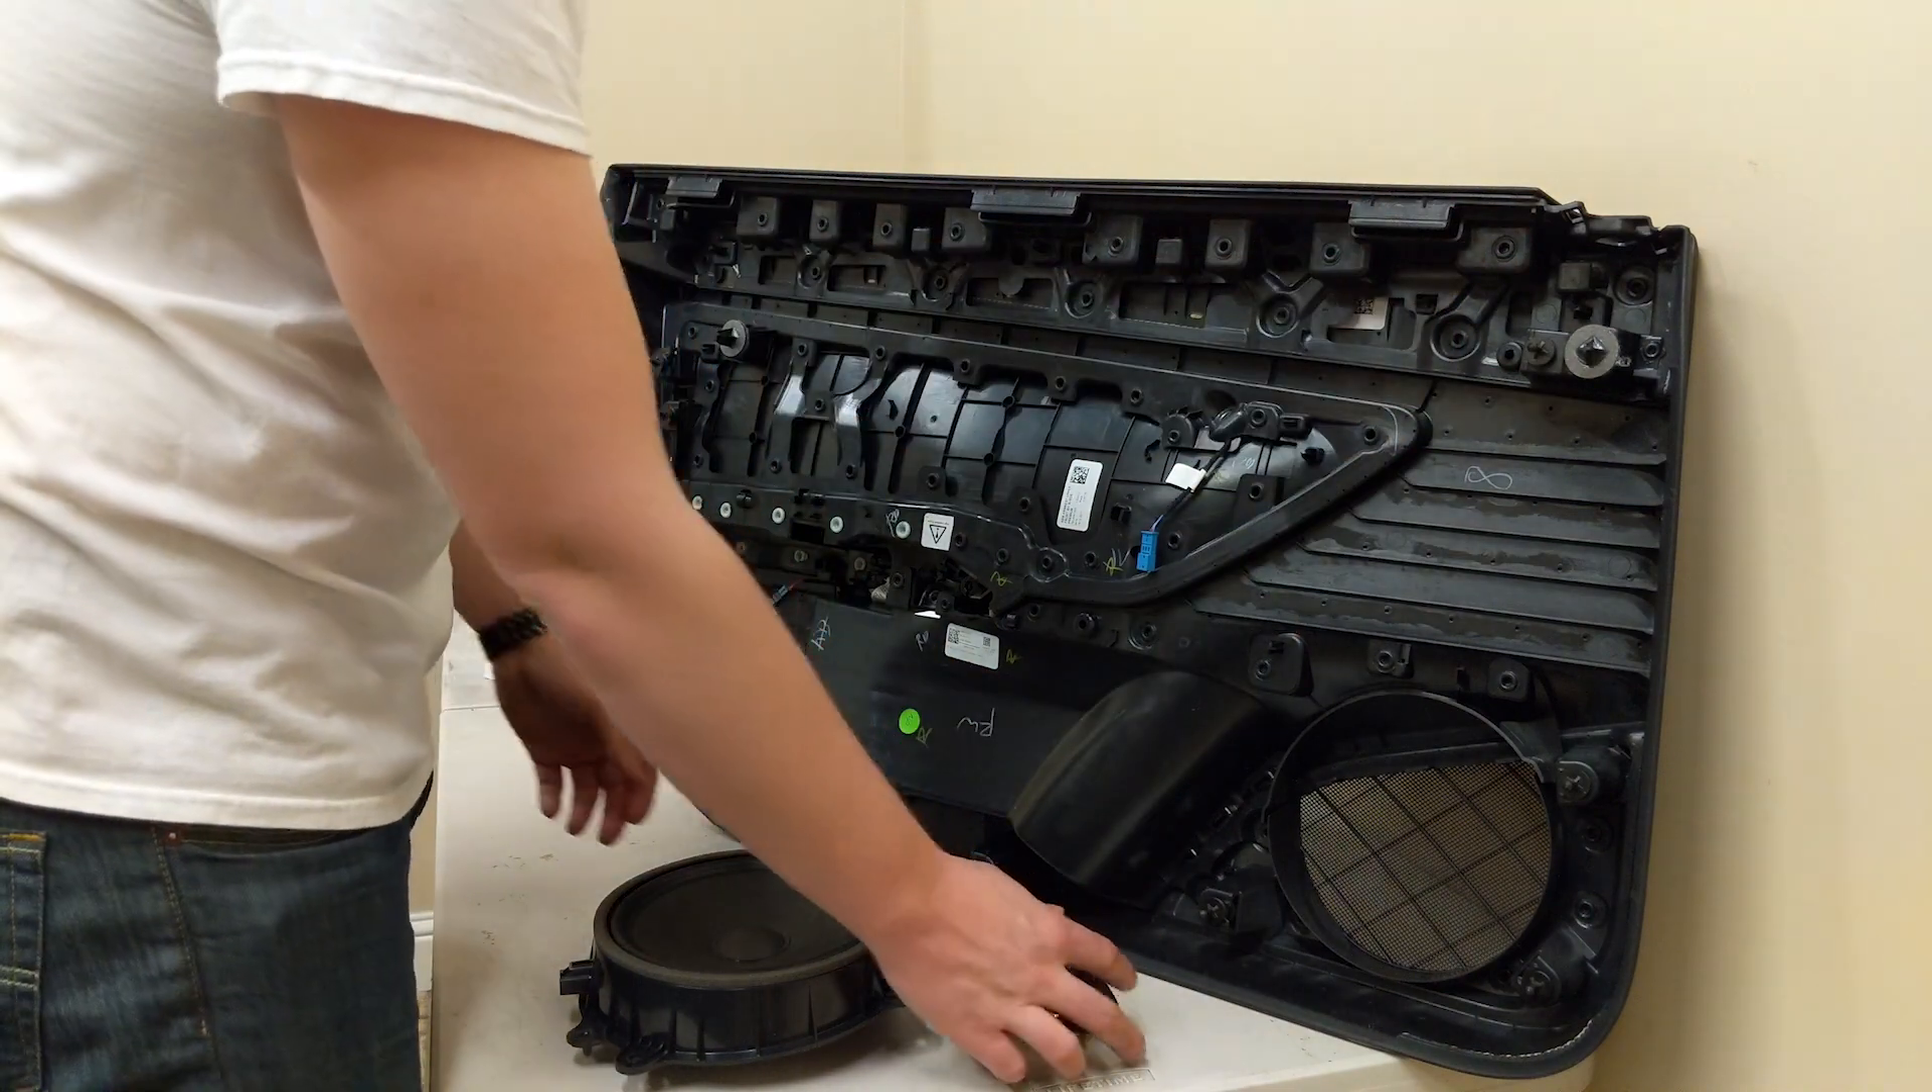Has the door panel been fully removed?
Yes.